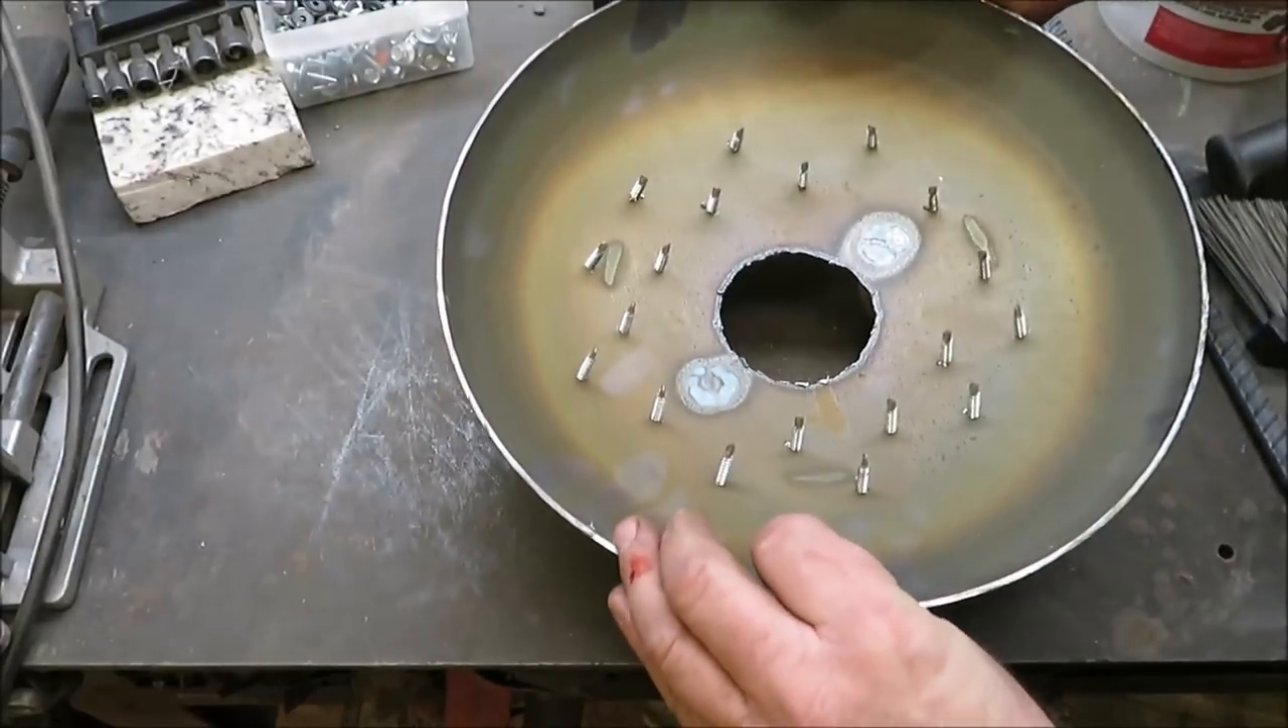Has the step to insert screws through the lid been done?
Yes.